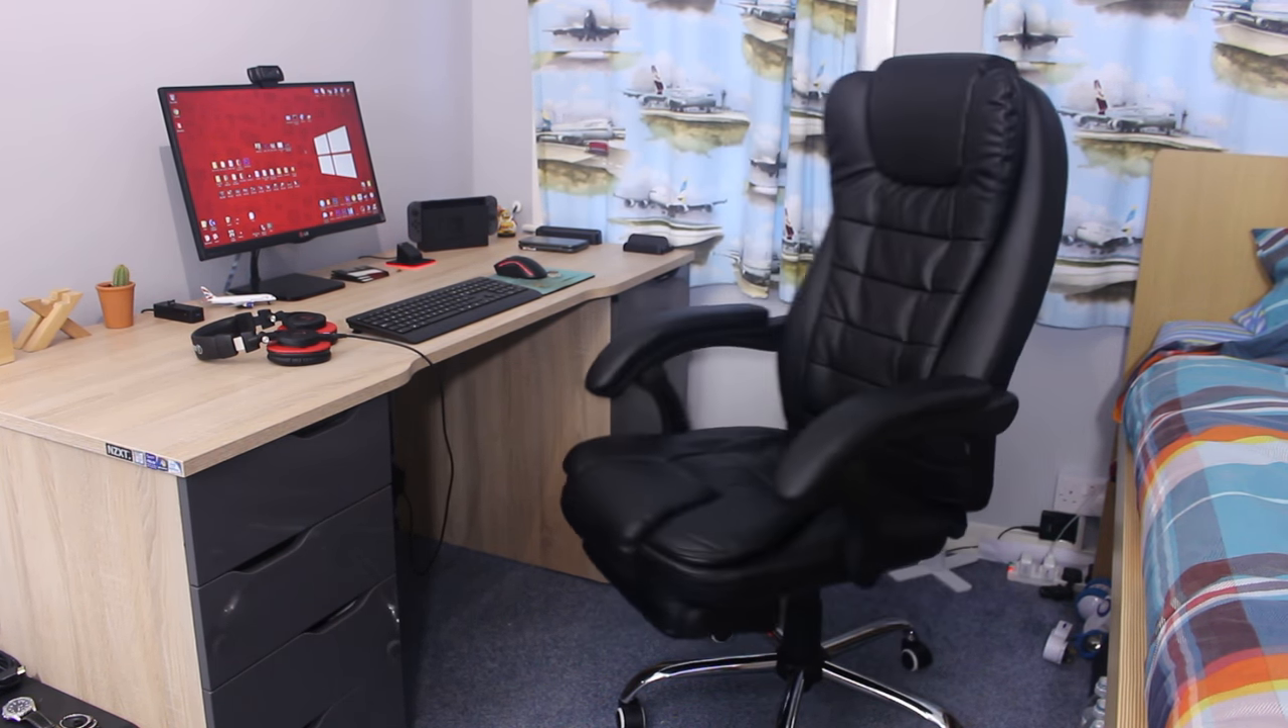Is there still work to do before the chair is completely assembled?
No.